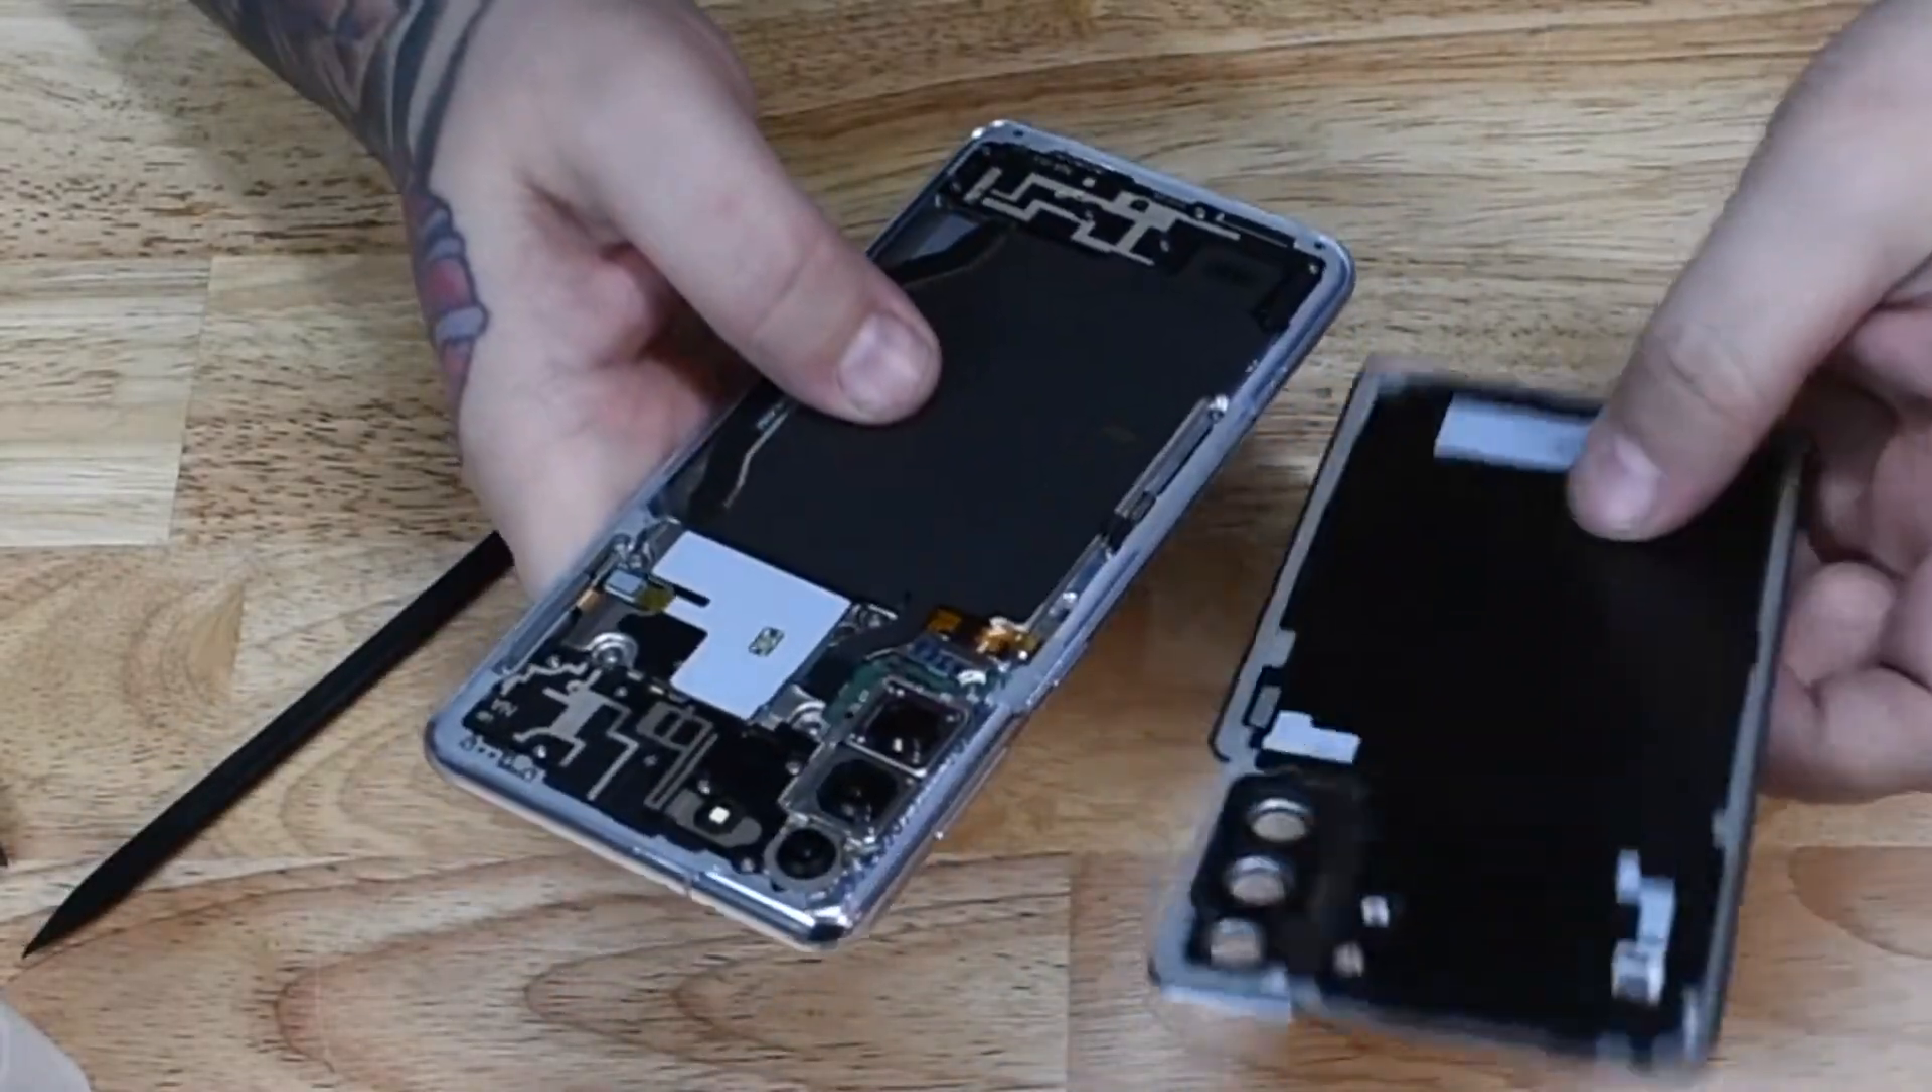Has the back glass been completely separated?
Yes.